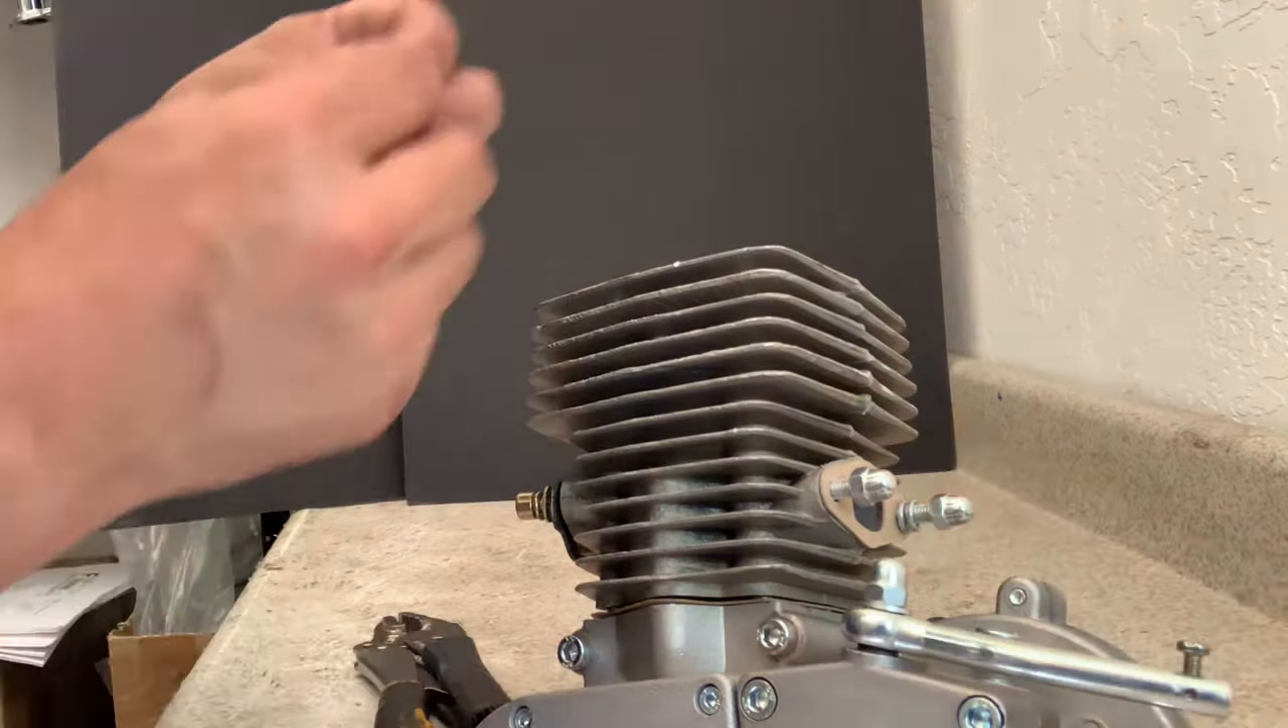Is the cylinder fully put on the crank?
Yes.